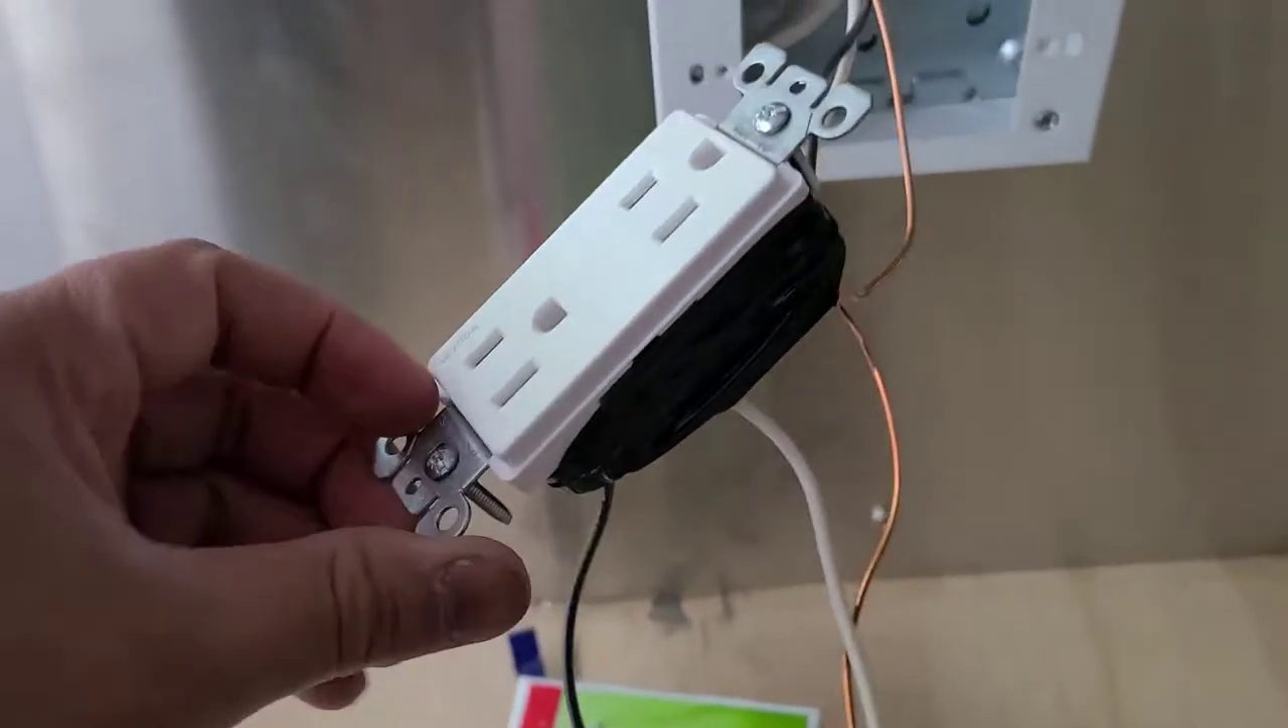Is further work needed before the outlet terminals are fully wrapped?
No.